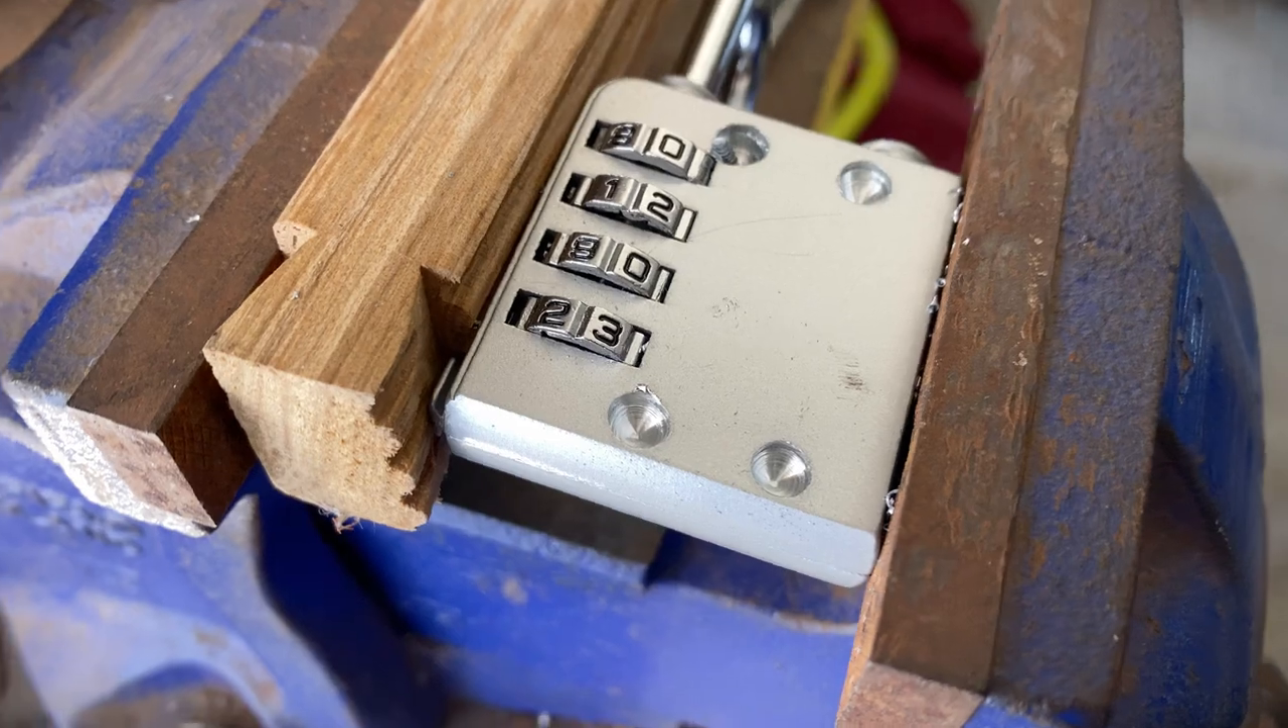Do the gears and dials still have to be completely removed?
Yes.